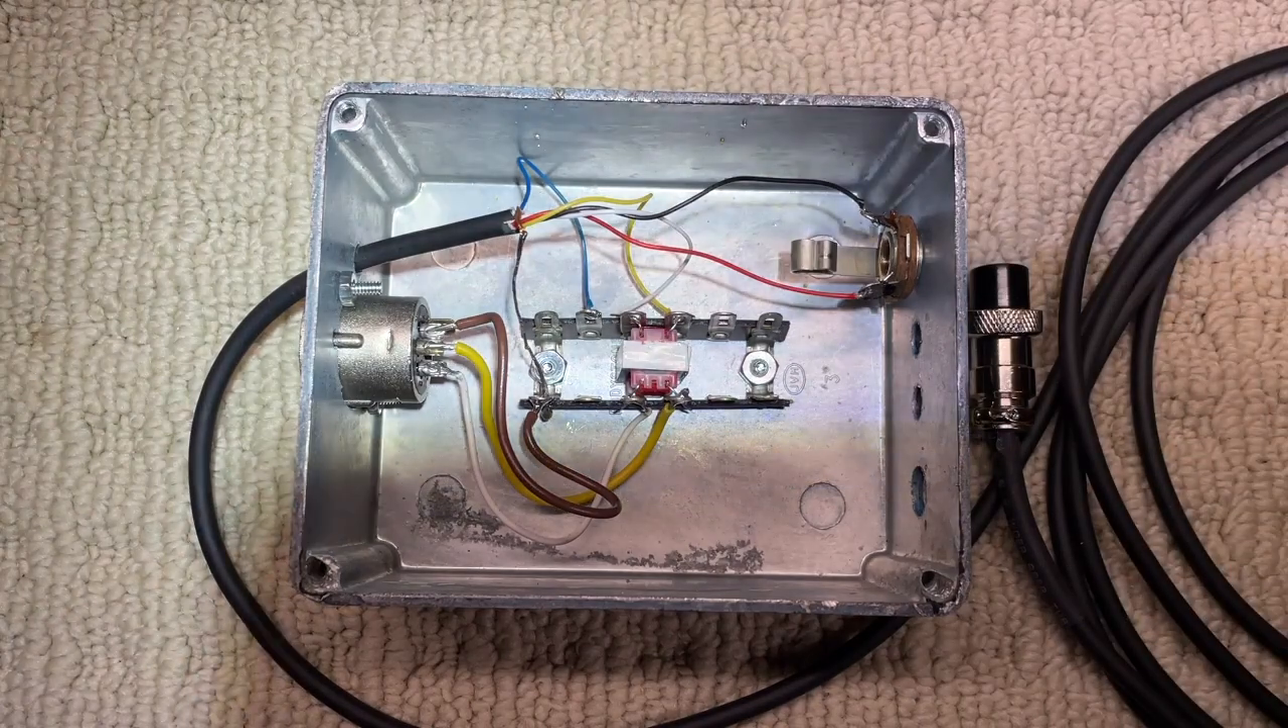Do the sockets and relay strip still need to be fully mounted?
No.